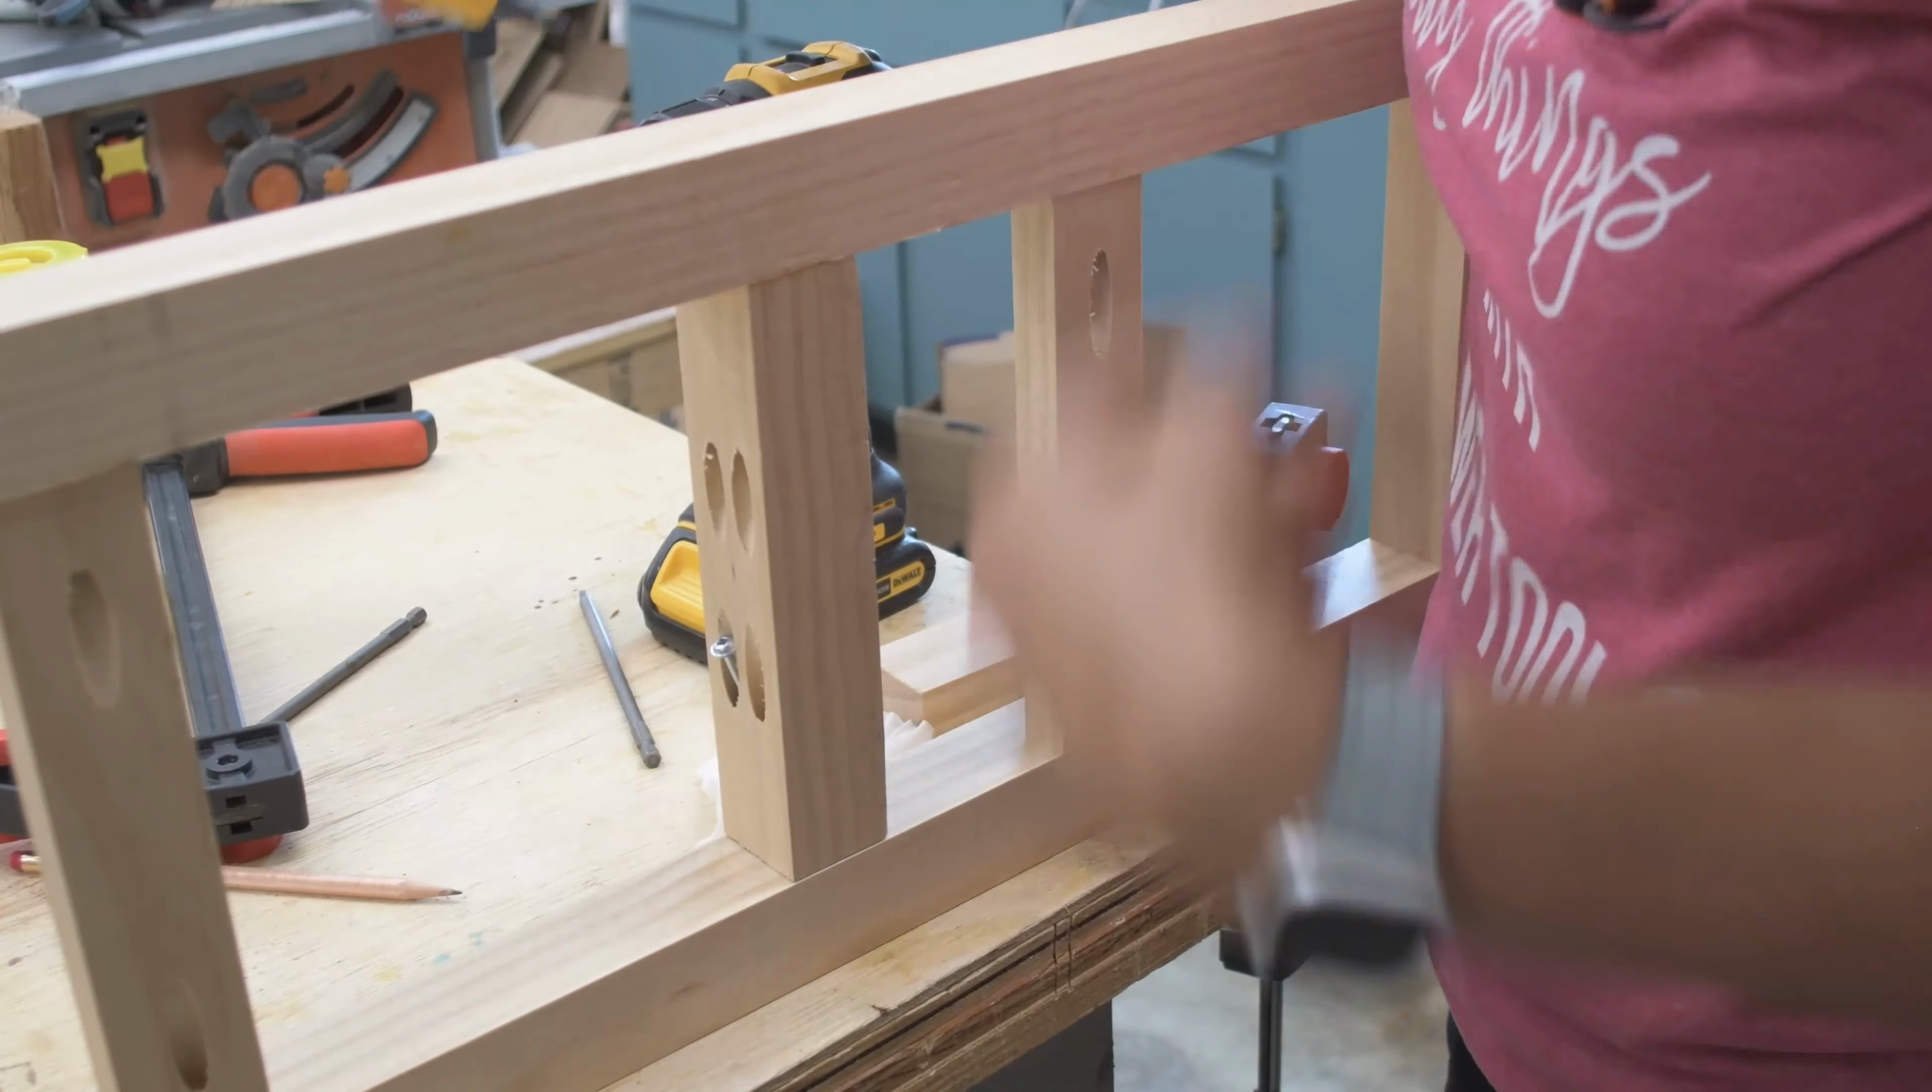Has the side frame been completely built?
No.